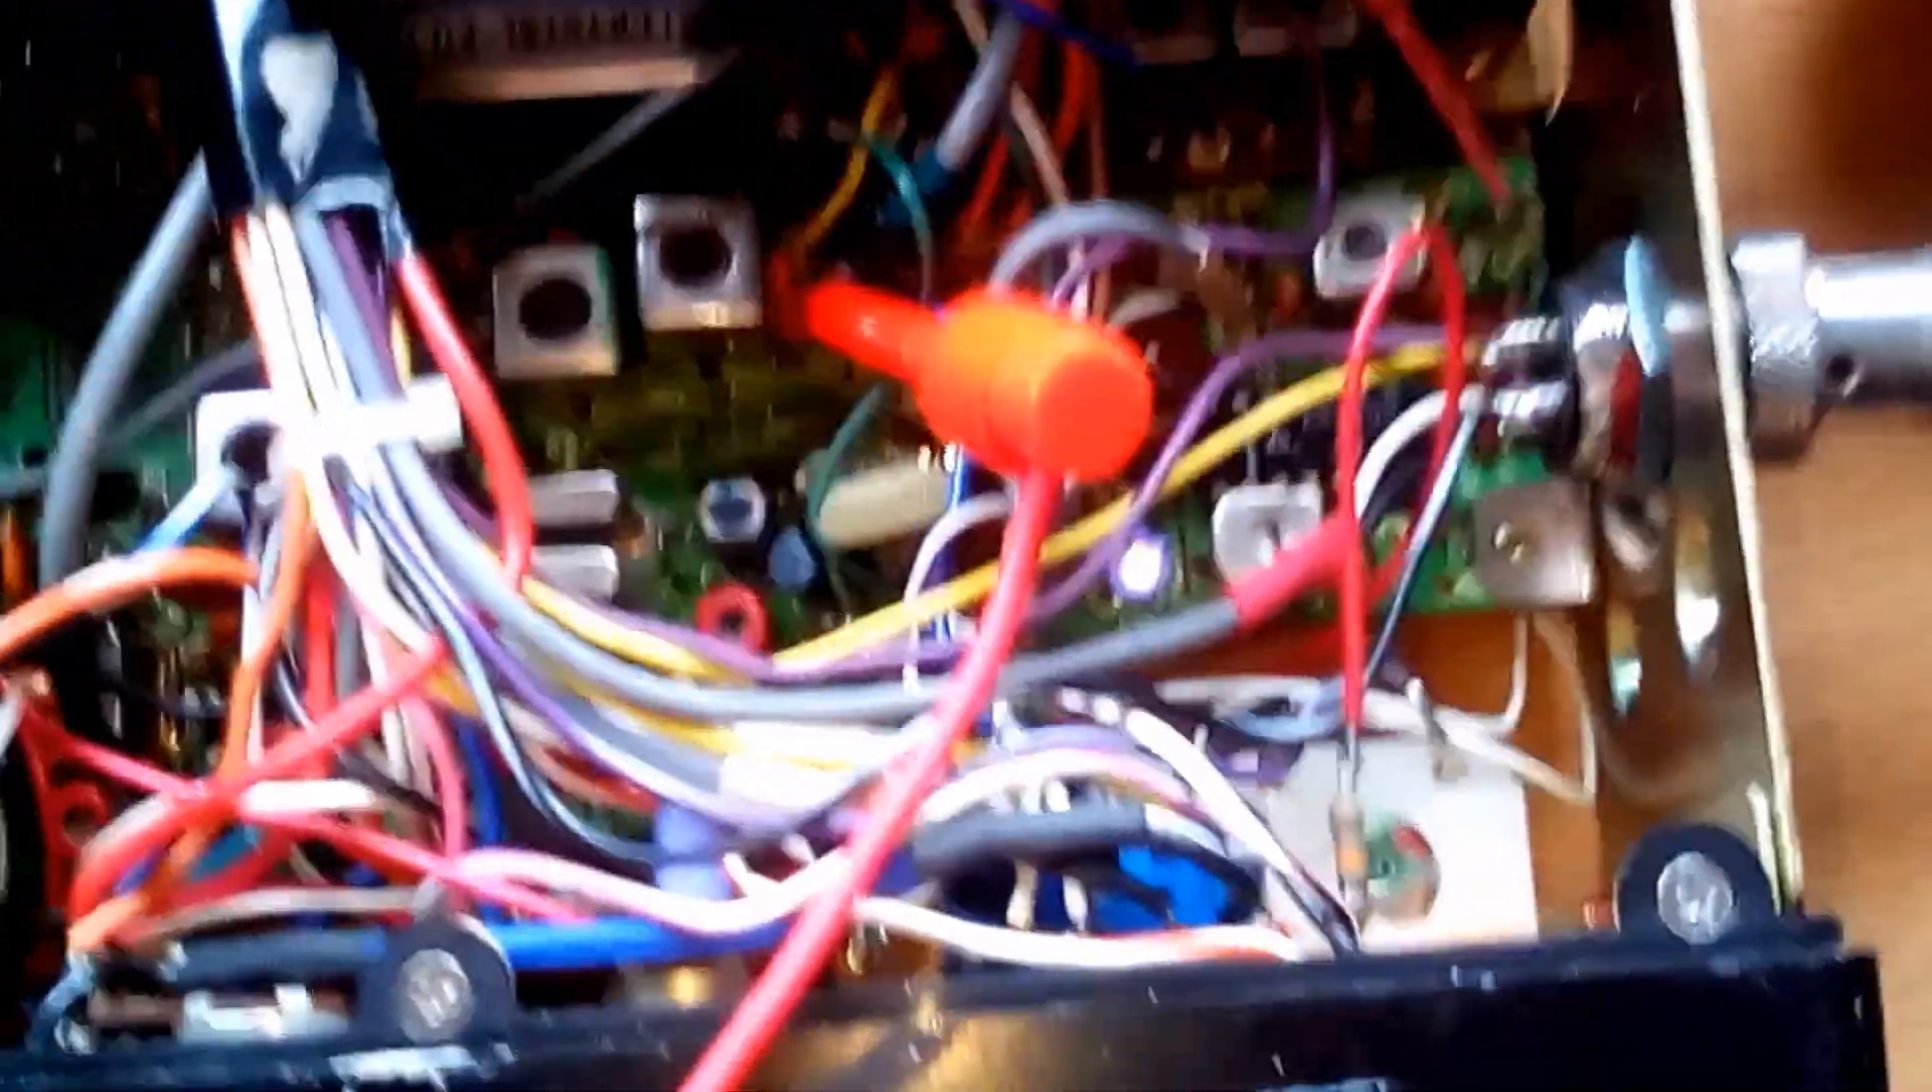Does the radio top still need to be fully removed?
No.